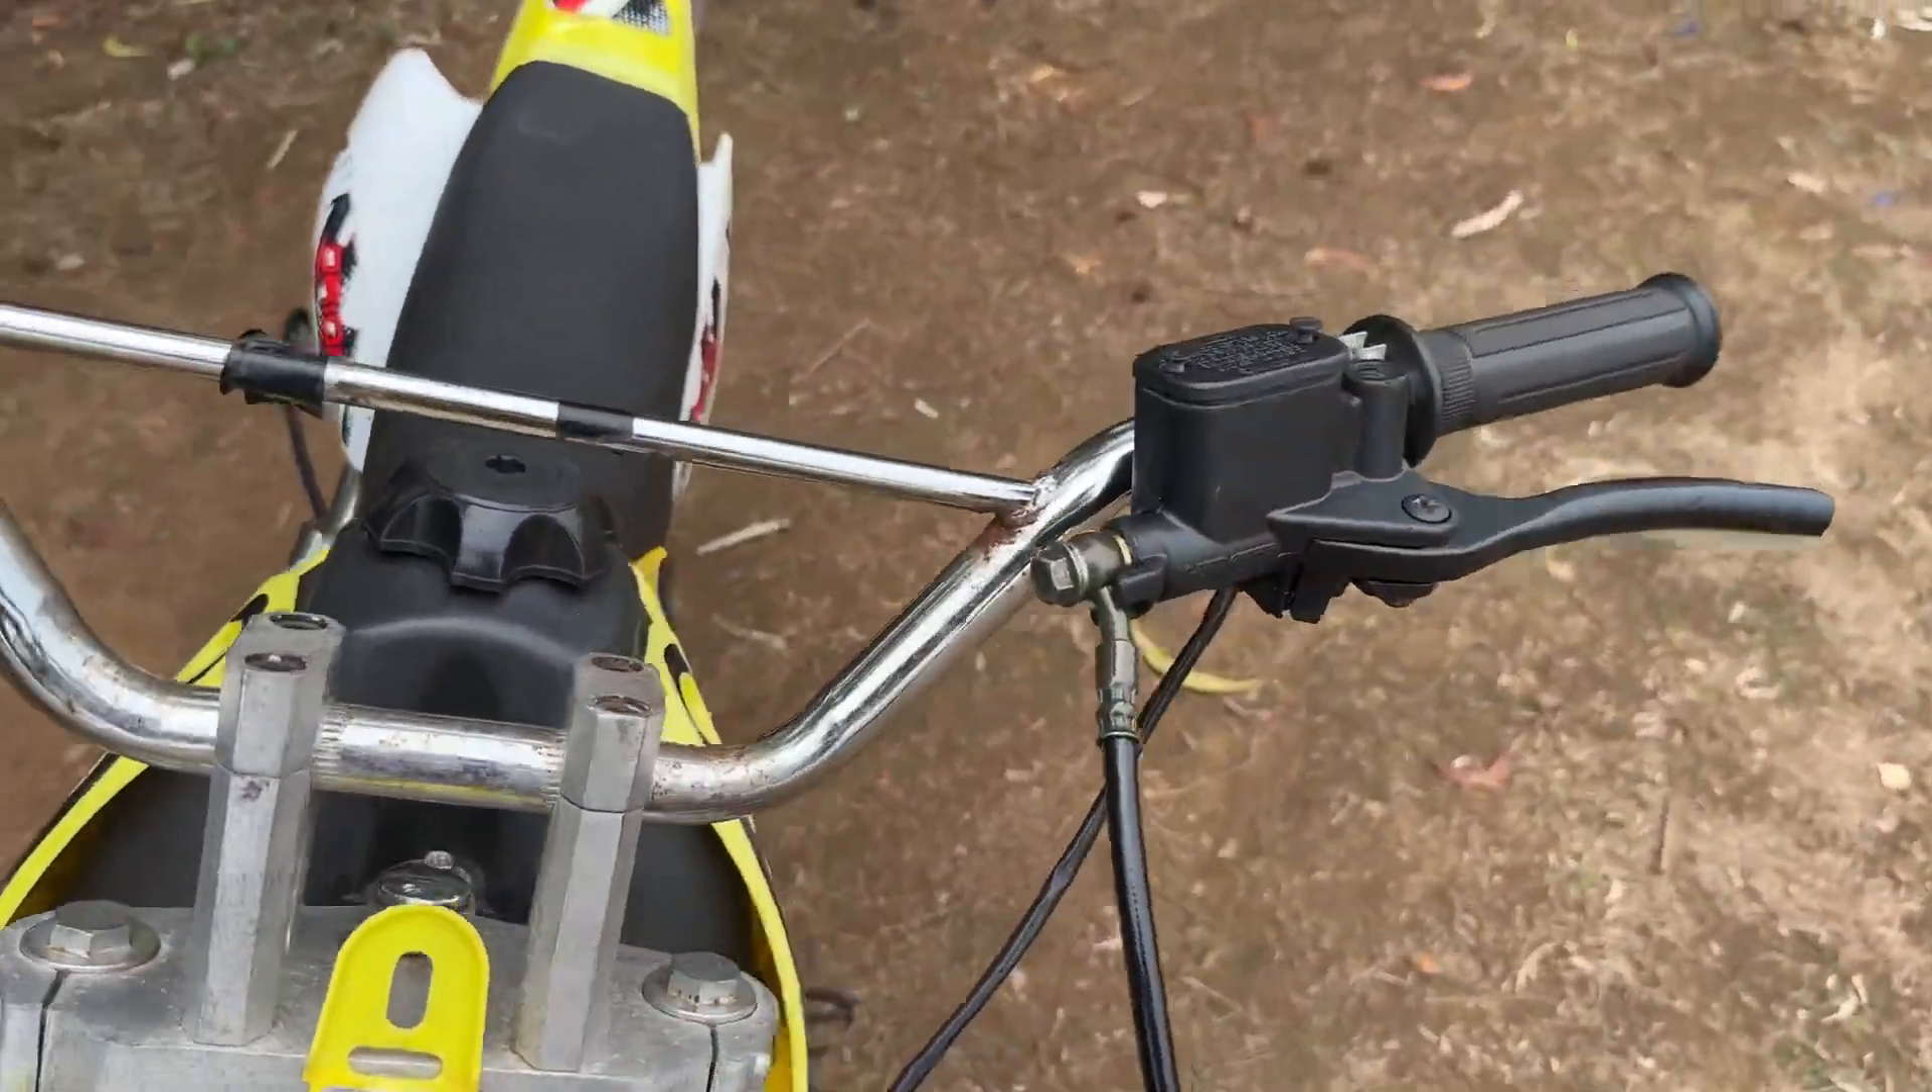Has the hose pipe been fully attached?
Yes.